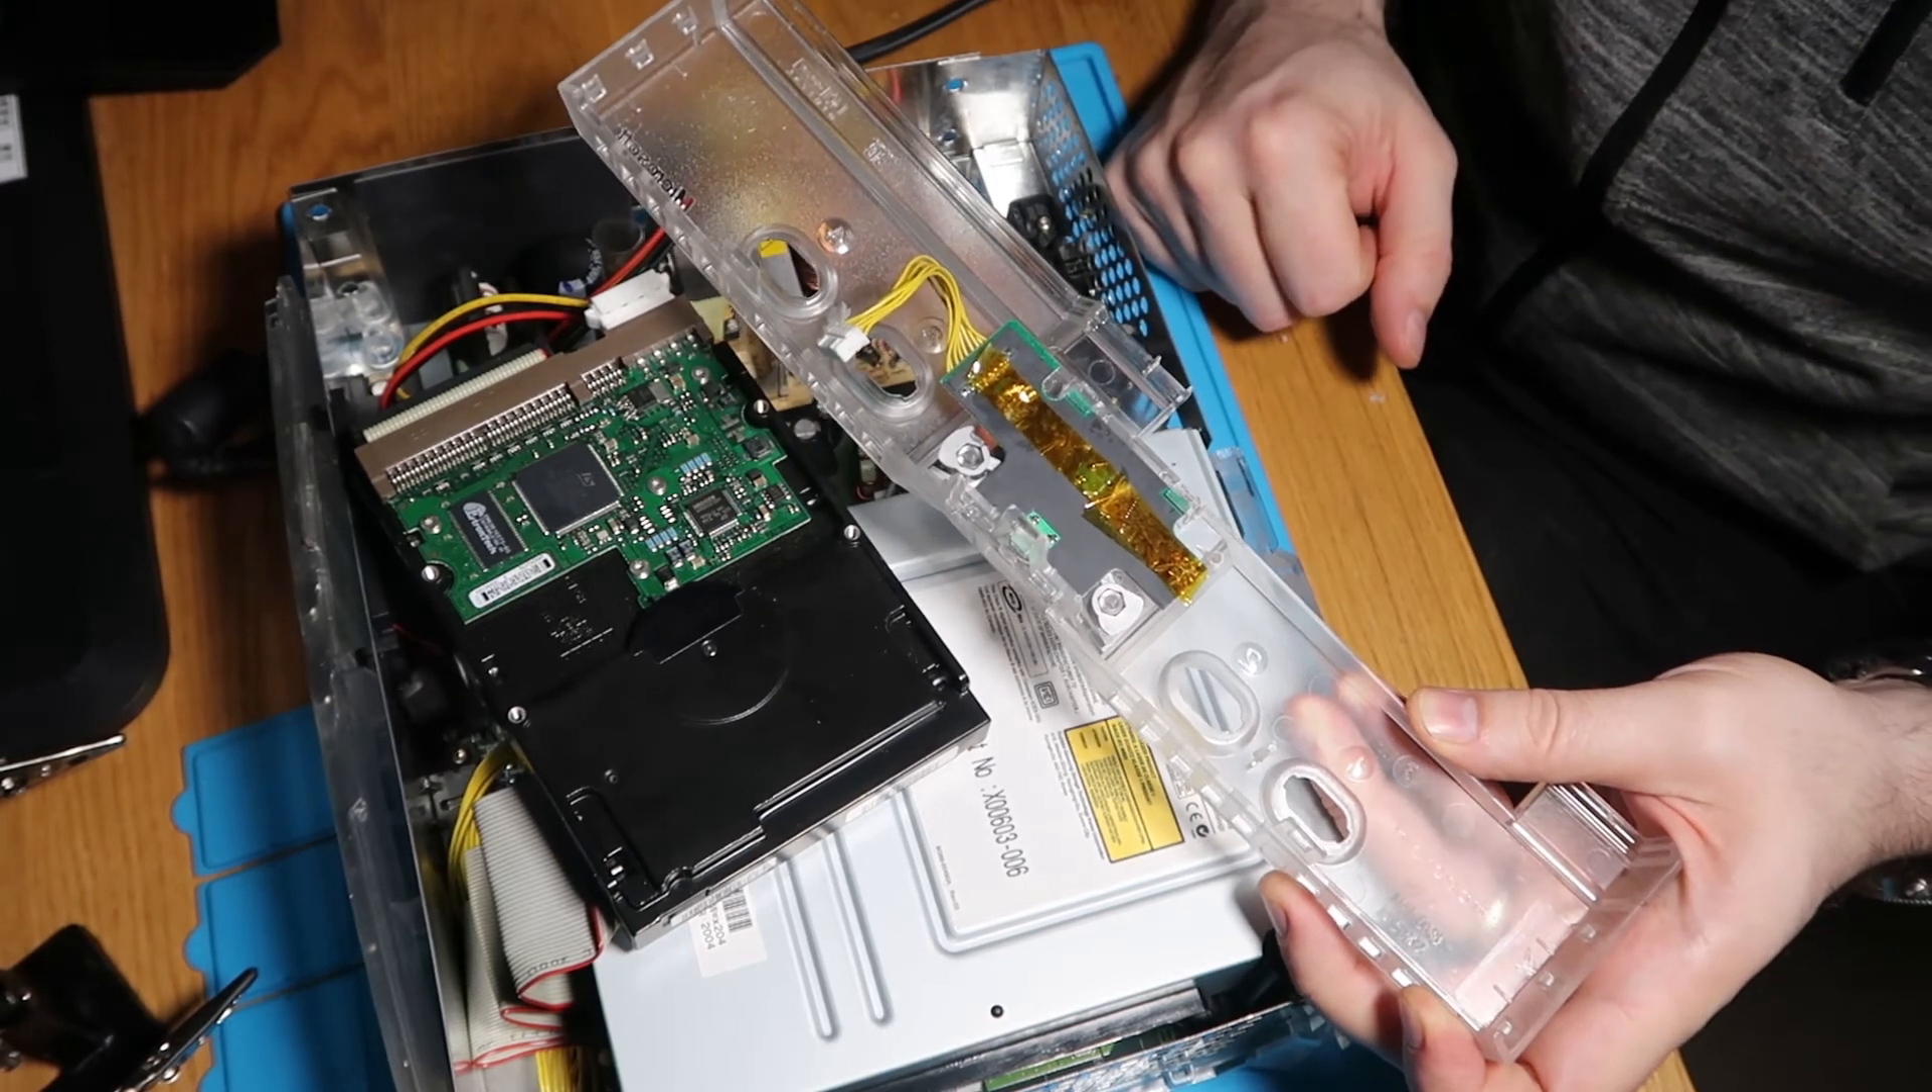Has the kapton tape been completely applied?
Yes.